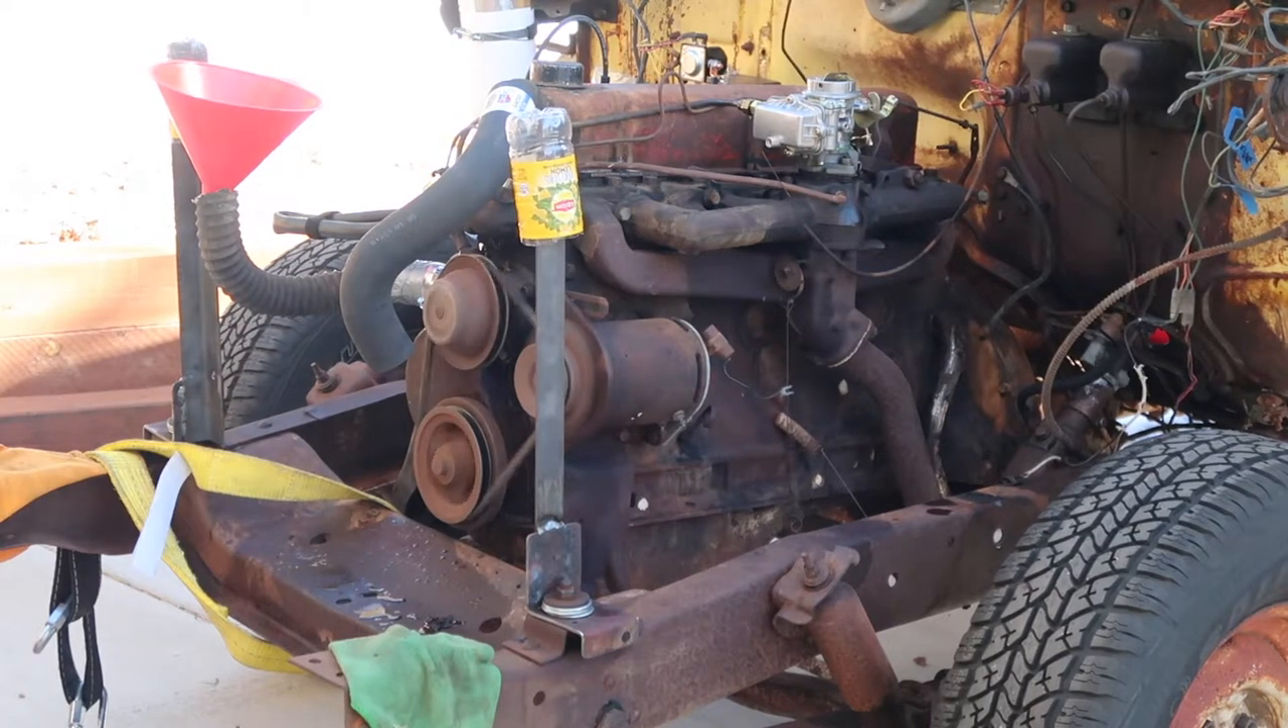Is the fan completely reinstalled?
No.